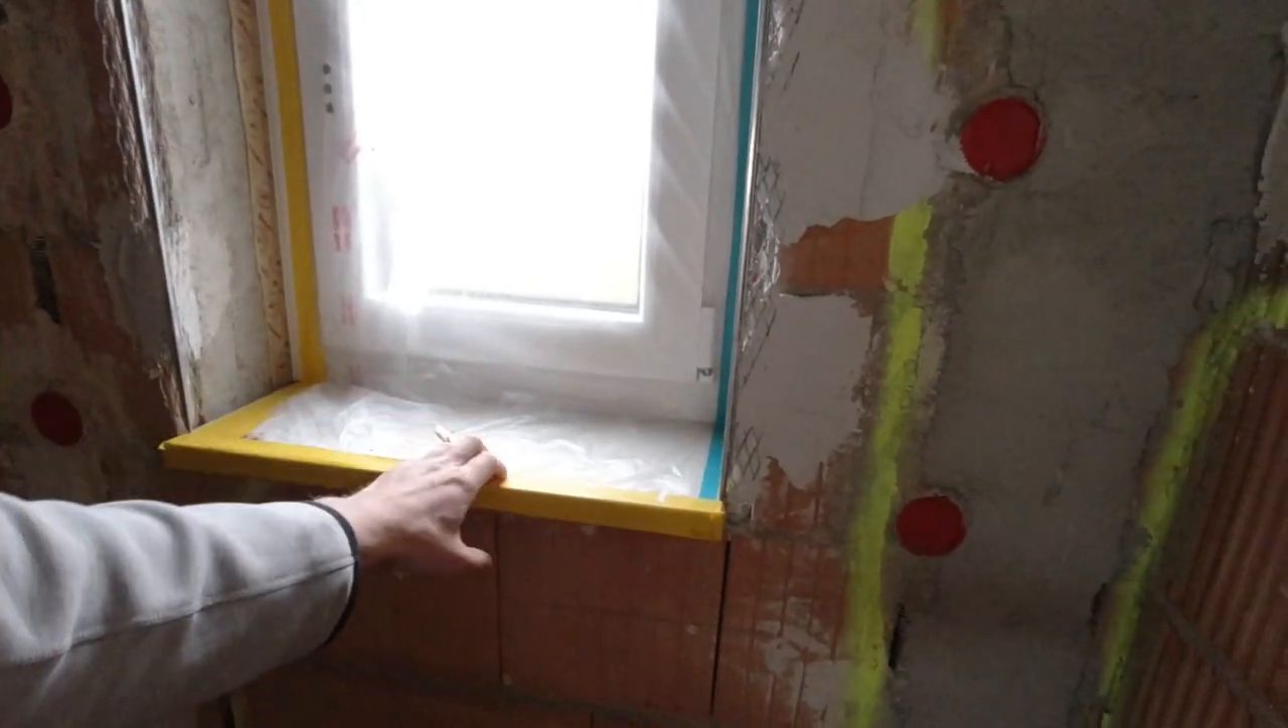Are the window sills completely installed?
Yes.